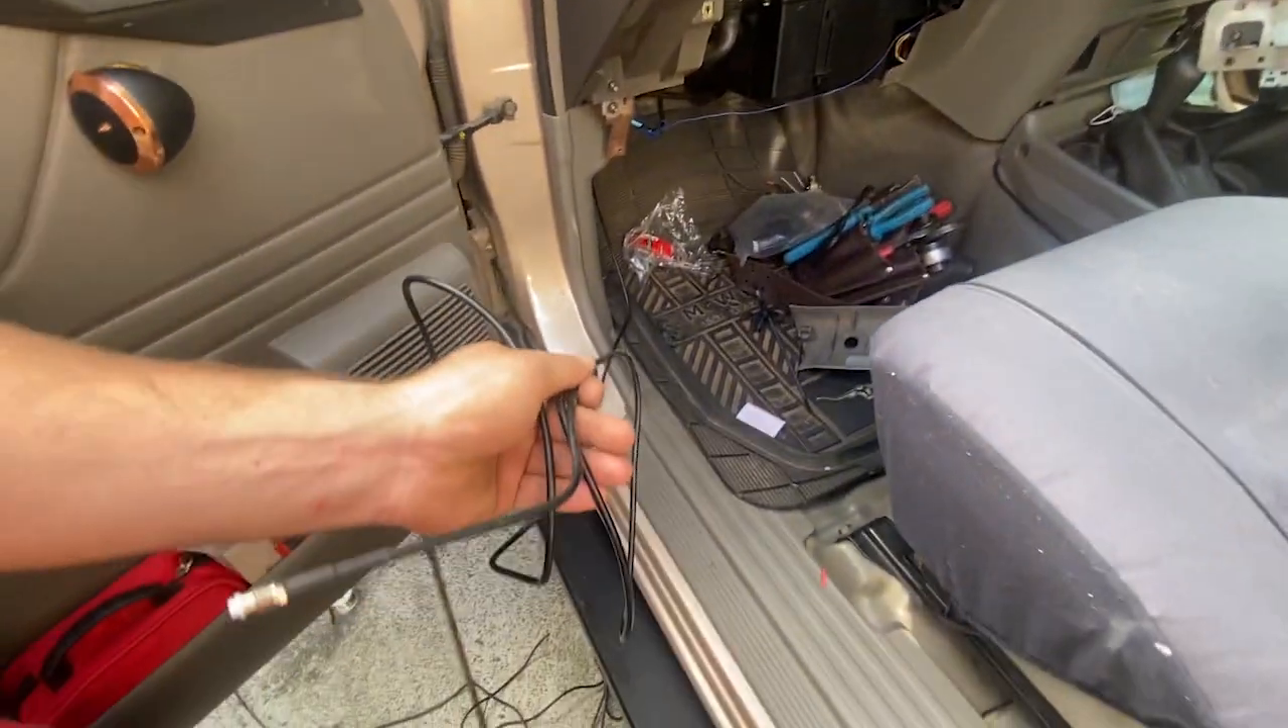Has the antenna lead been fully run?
No.